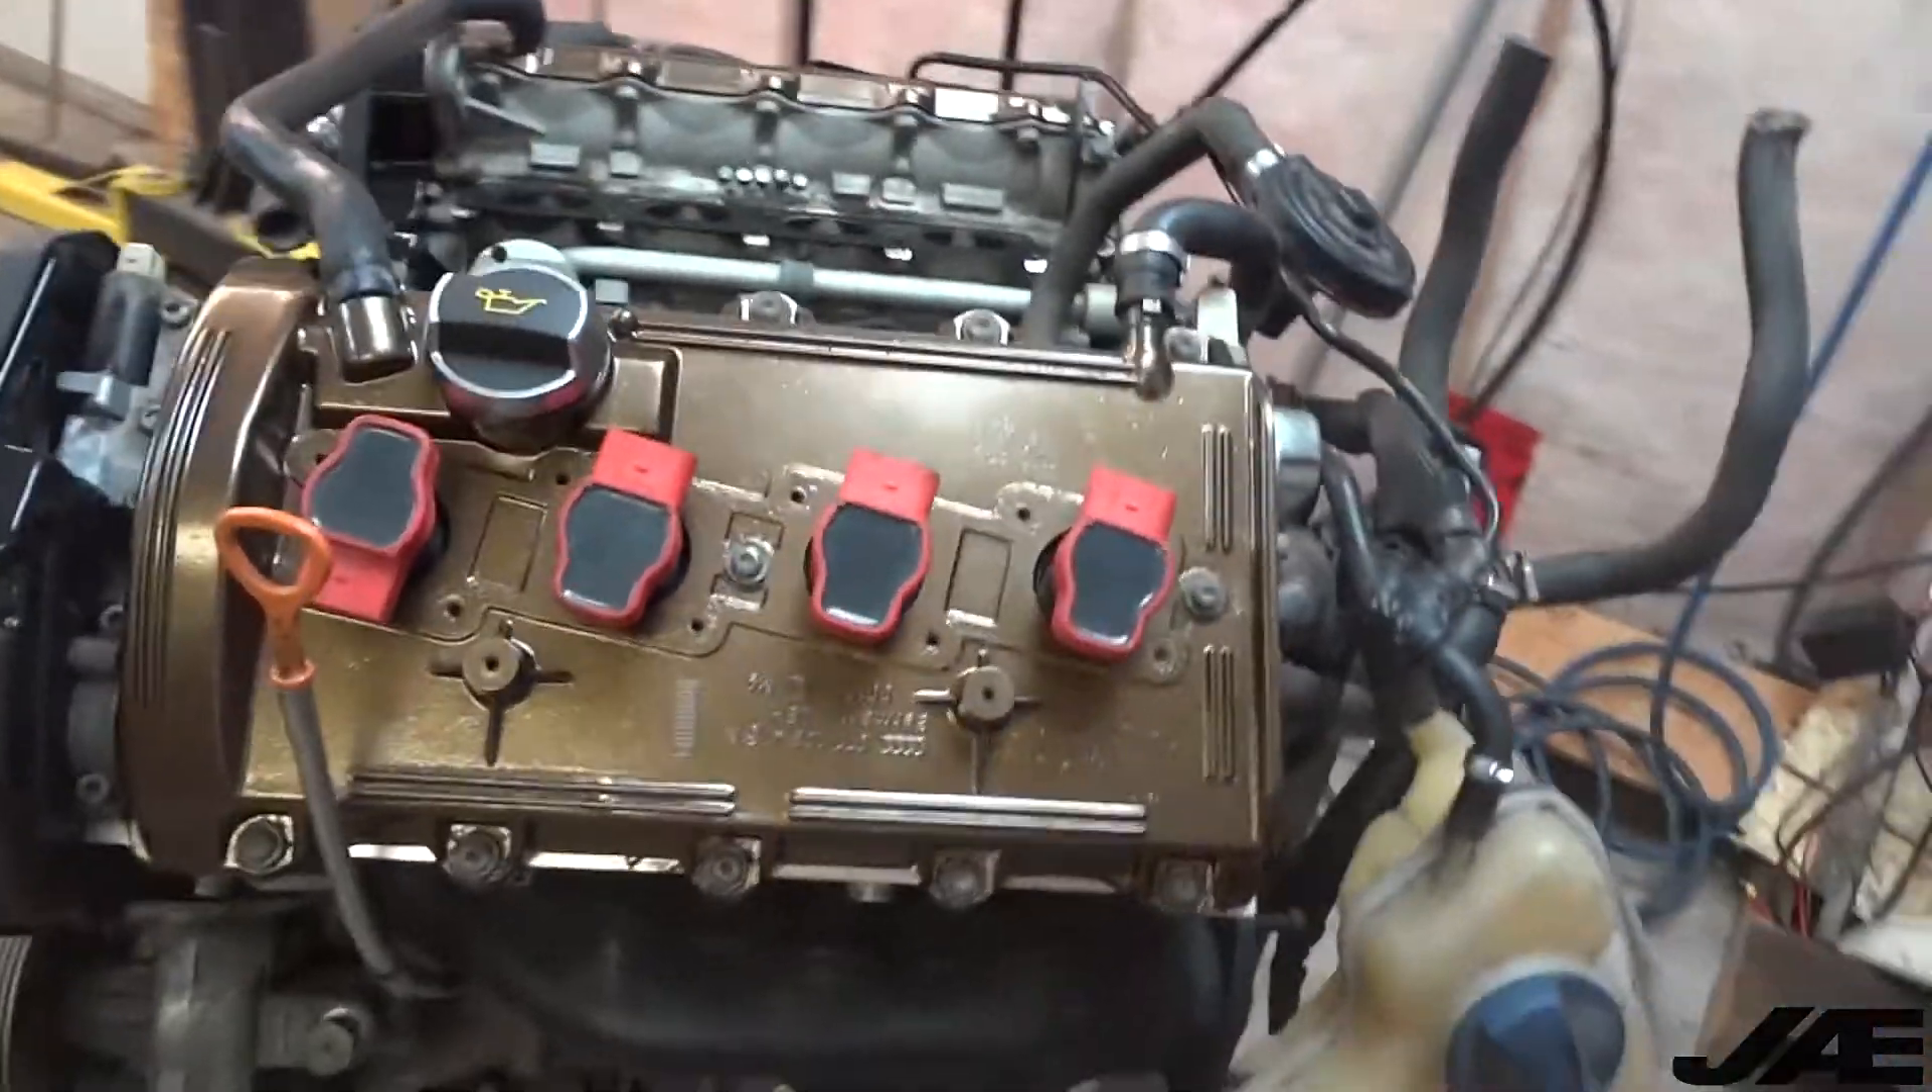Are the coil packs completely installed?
Yes.